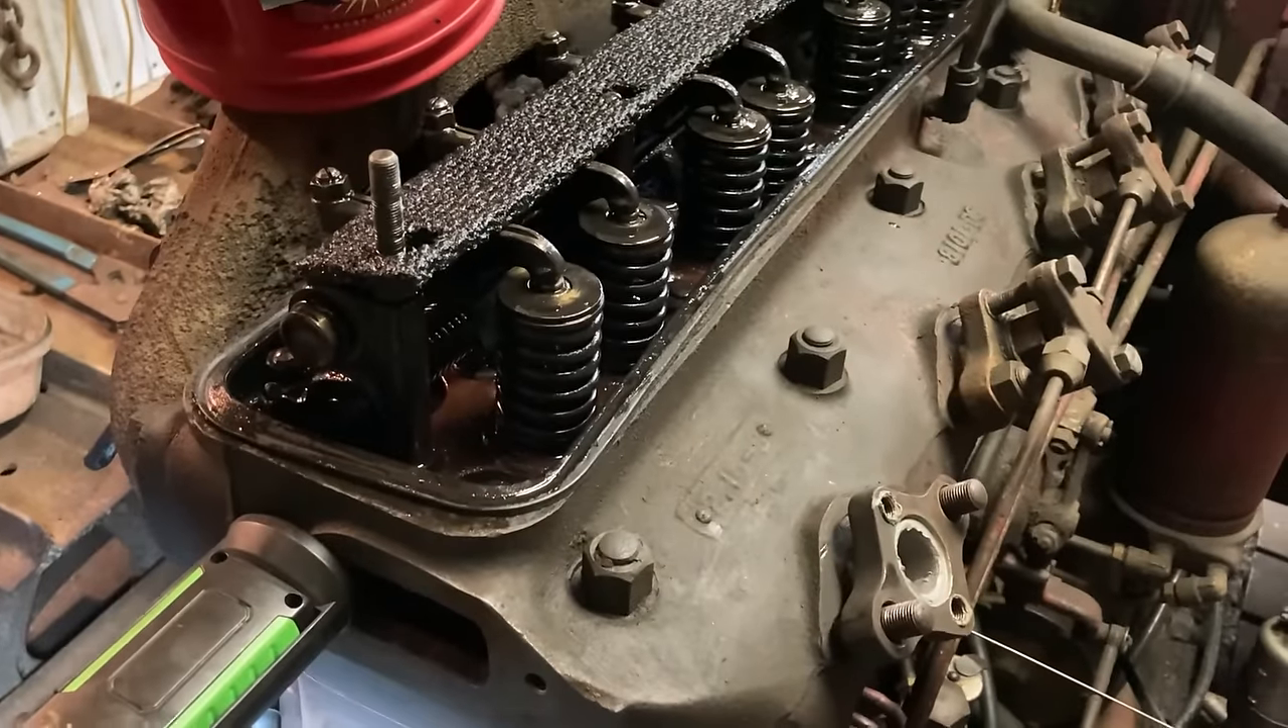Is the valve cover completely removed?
Yes.